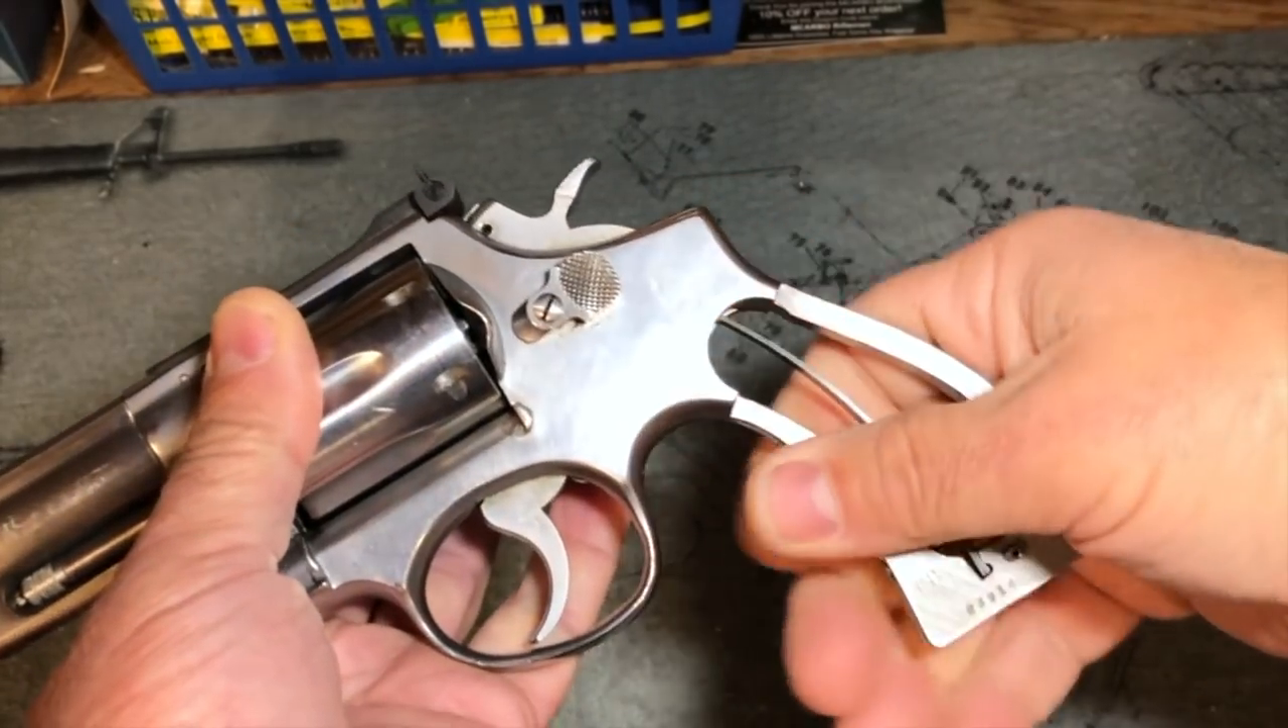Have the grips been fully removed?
Yes.